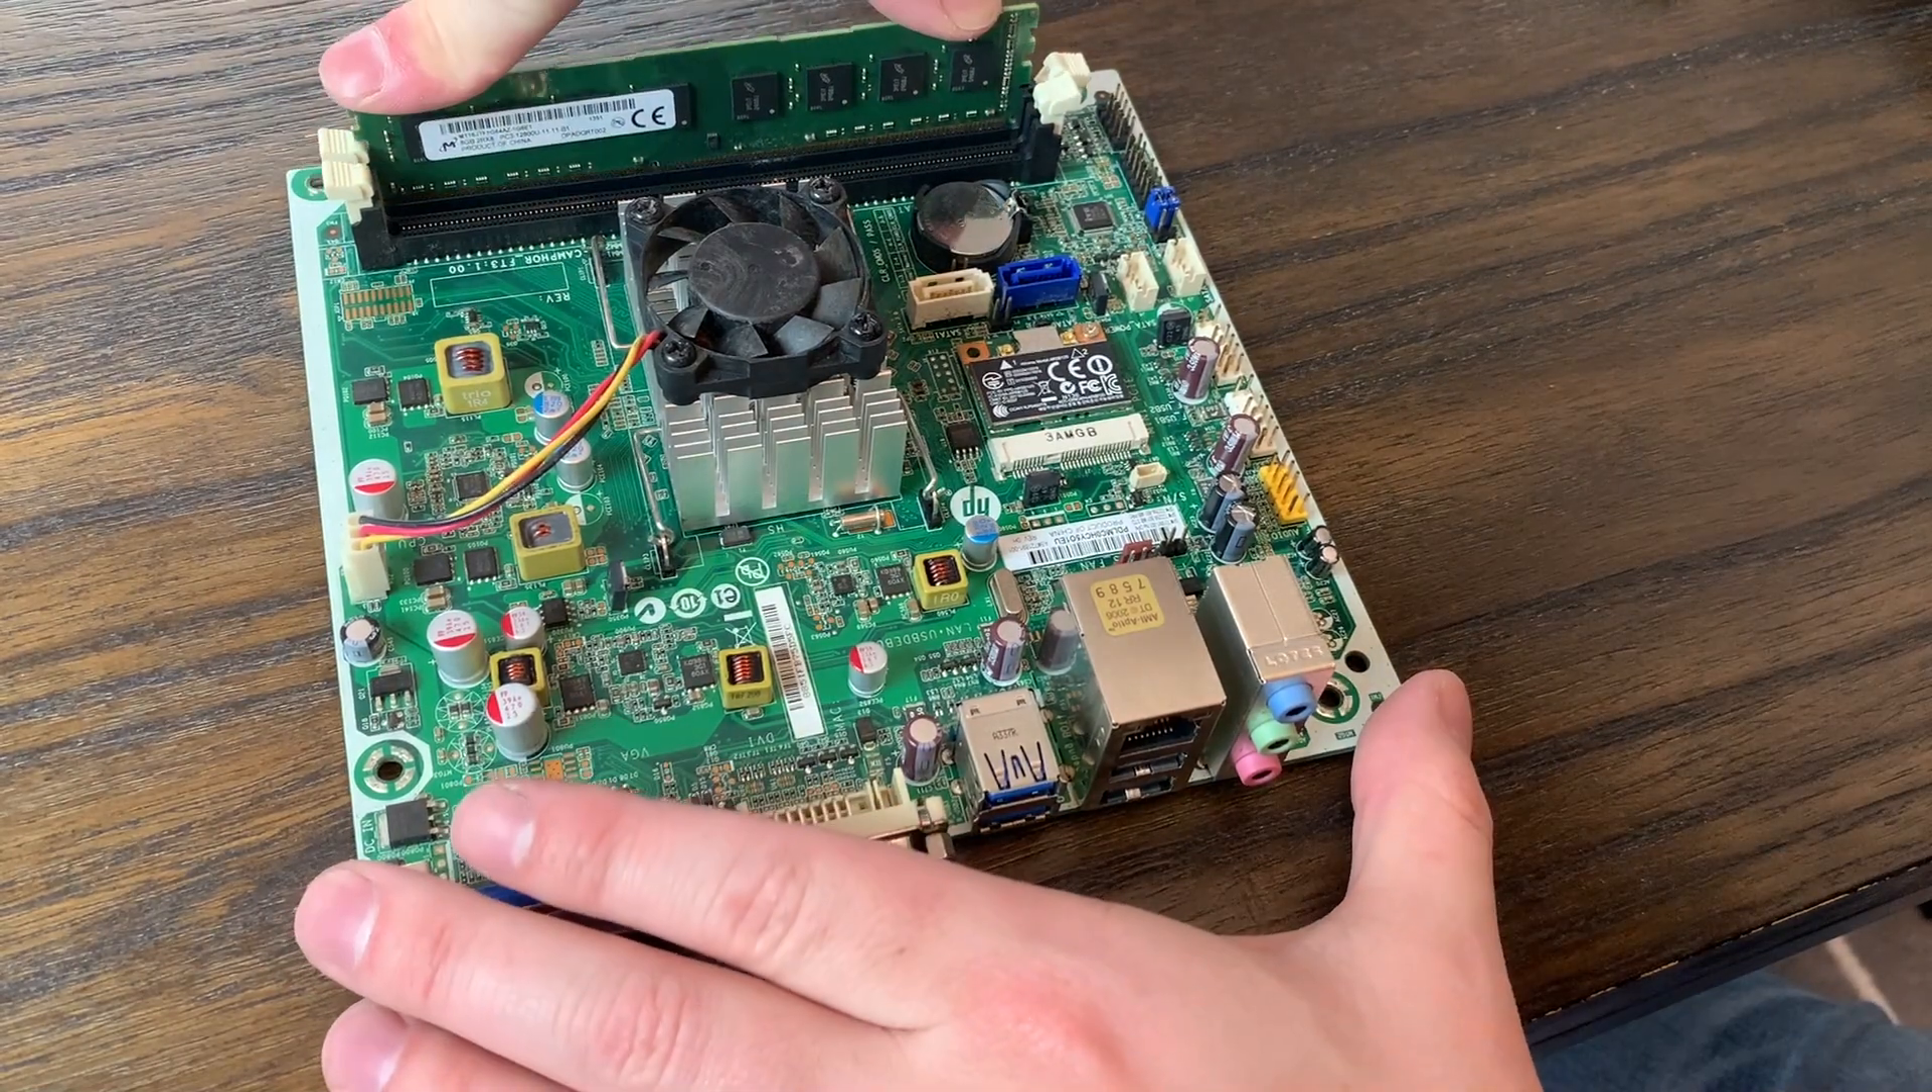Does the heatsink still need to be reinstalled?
No.